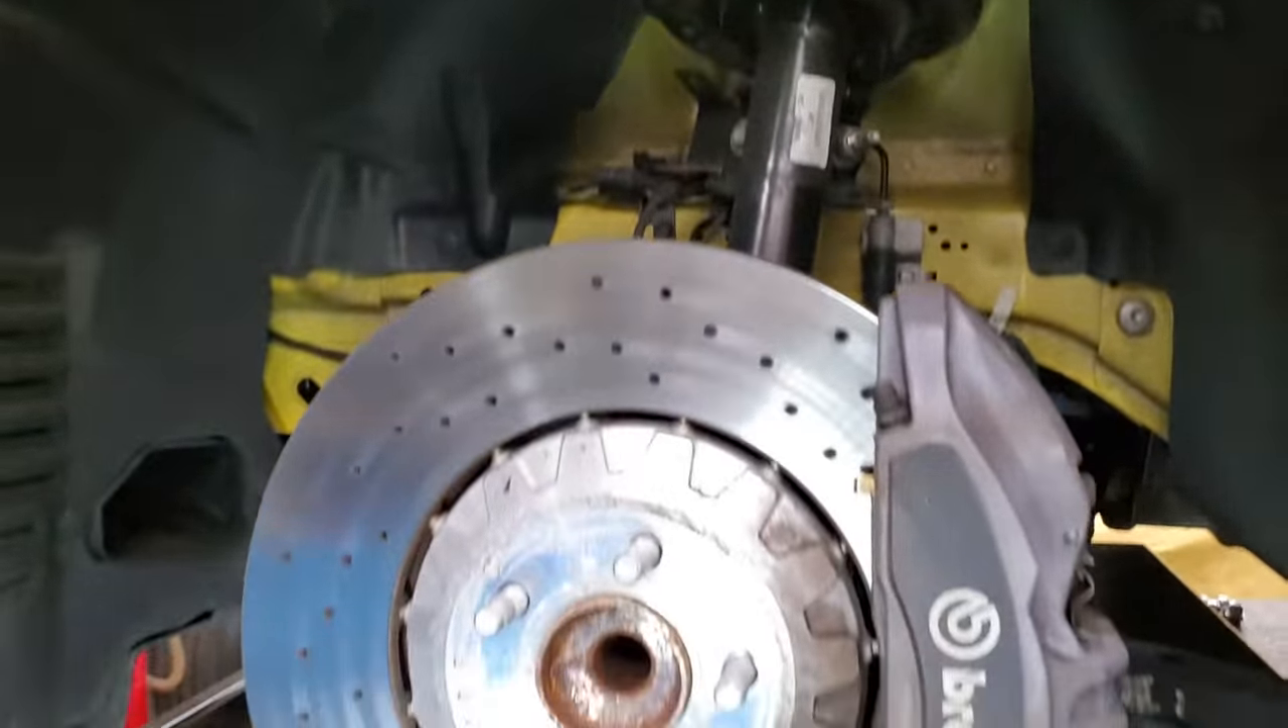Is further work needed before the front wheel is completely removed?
No.